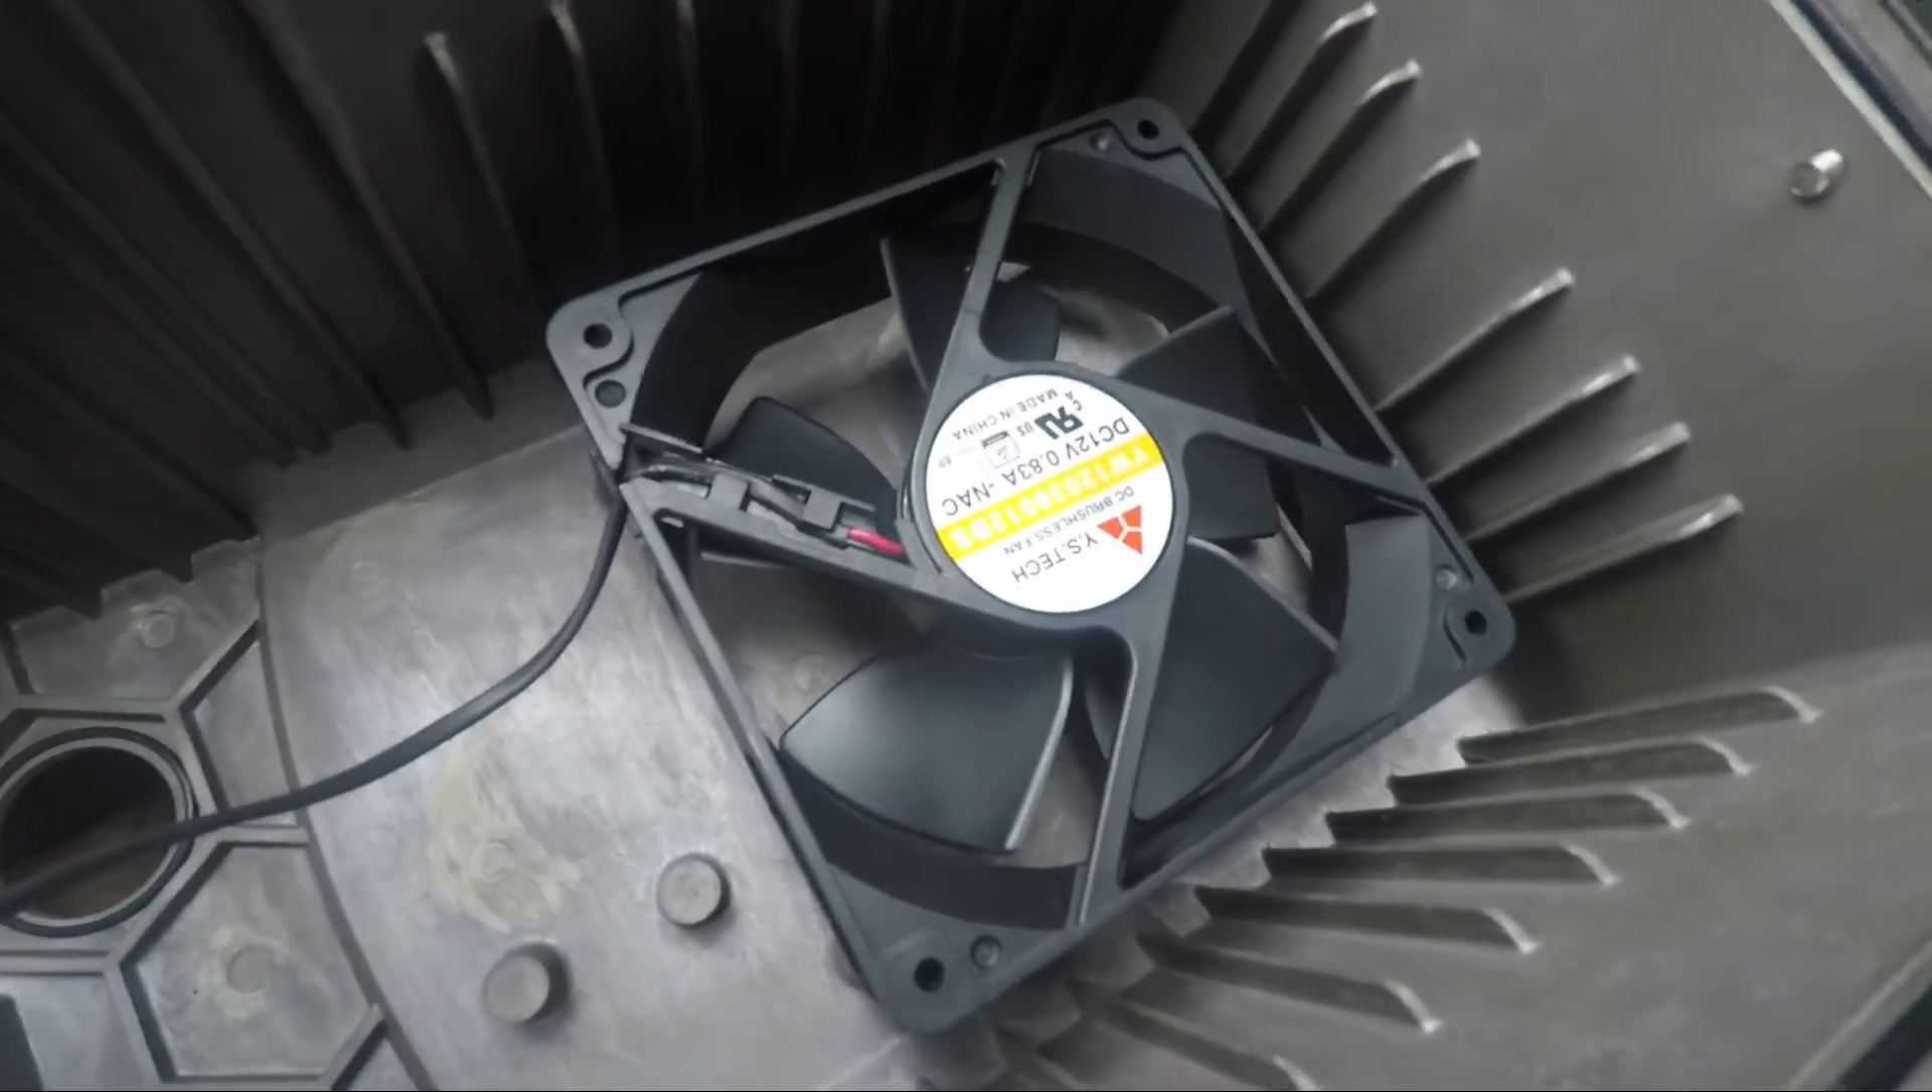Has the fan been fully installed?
No.